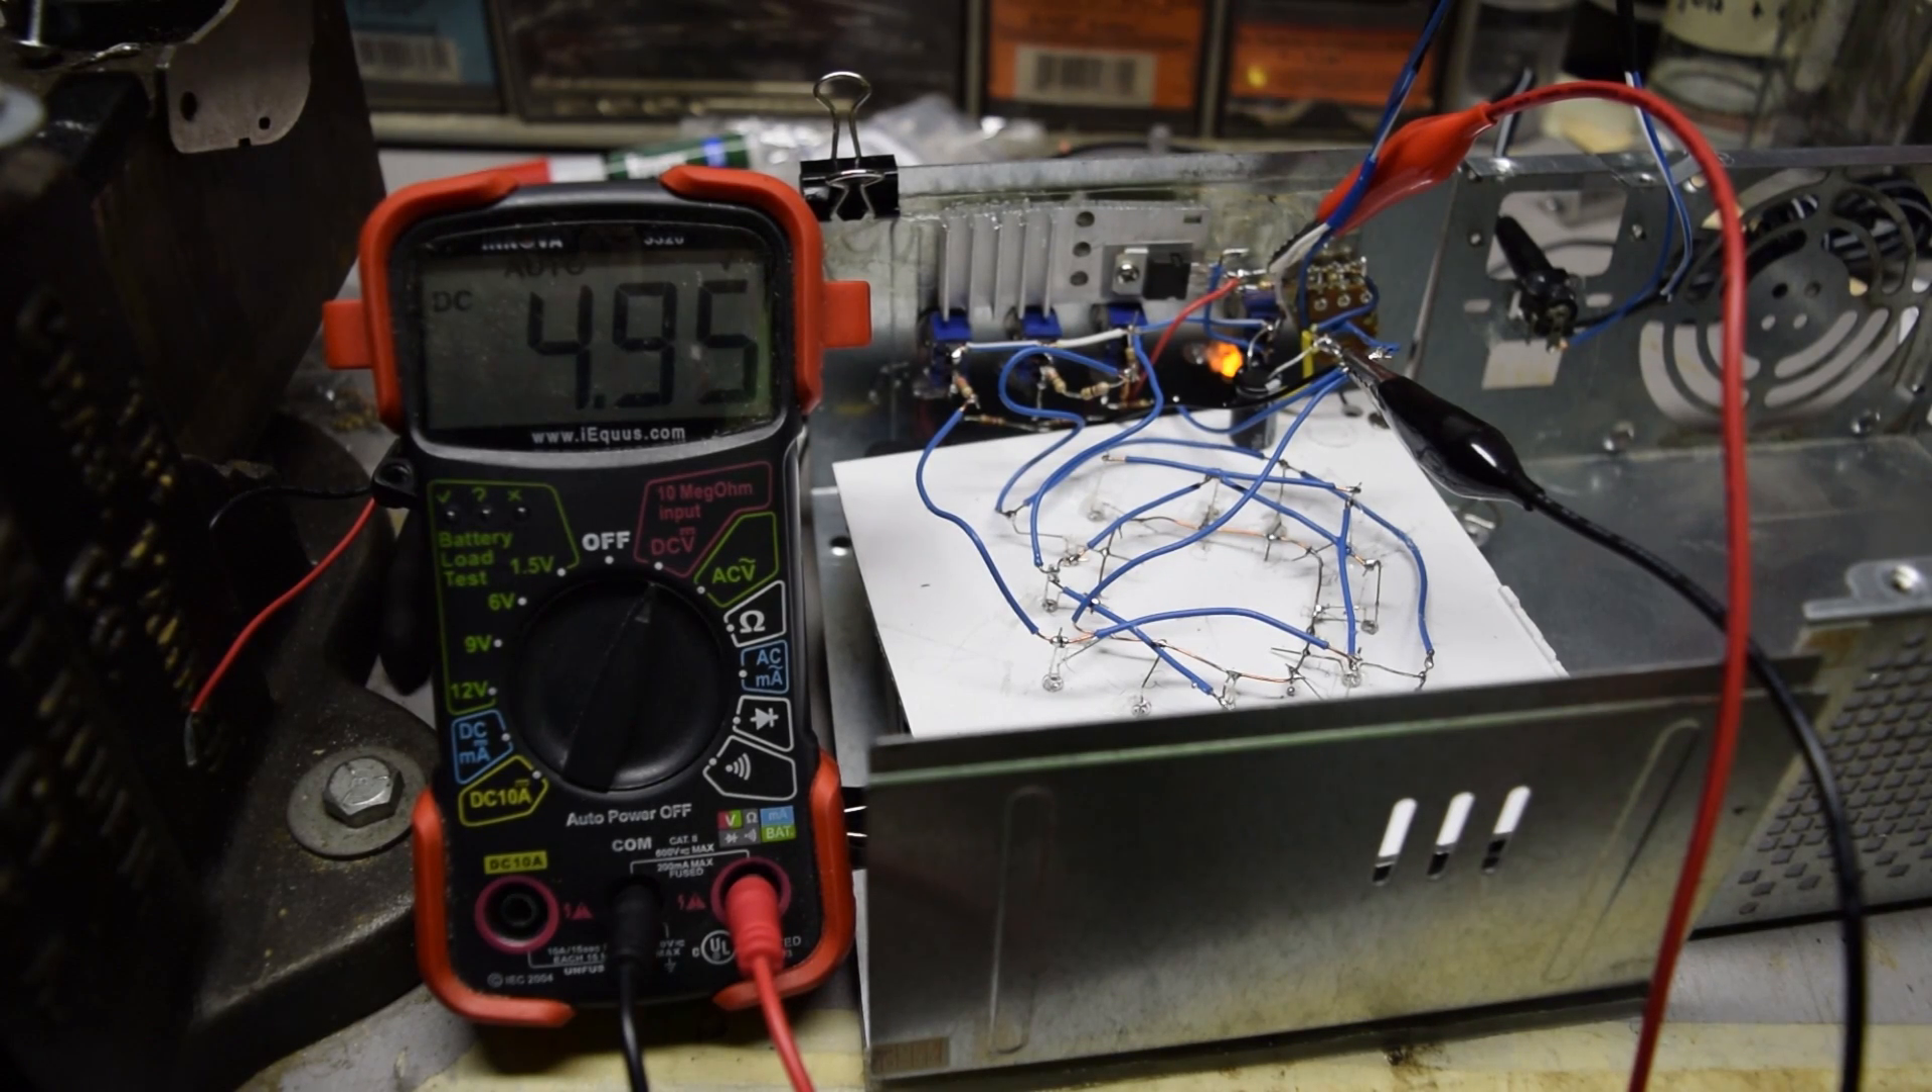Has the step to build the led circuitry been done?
Yes.